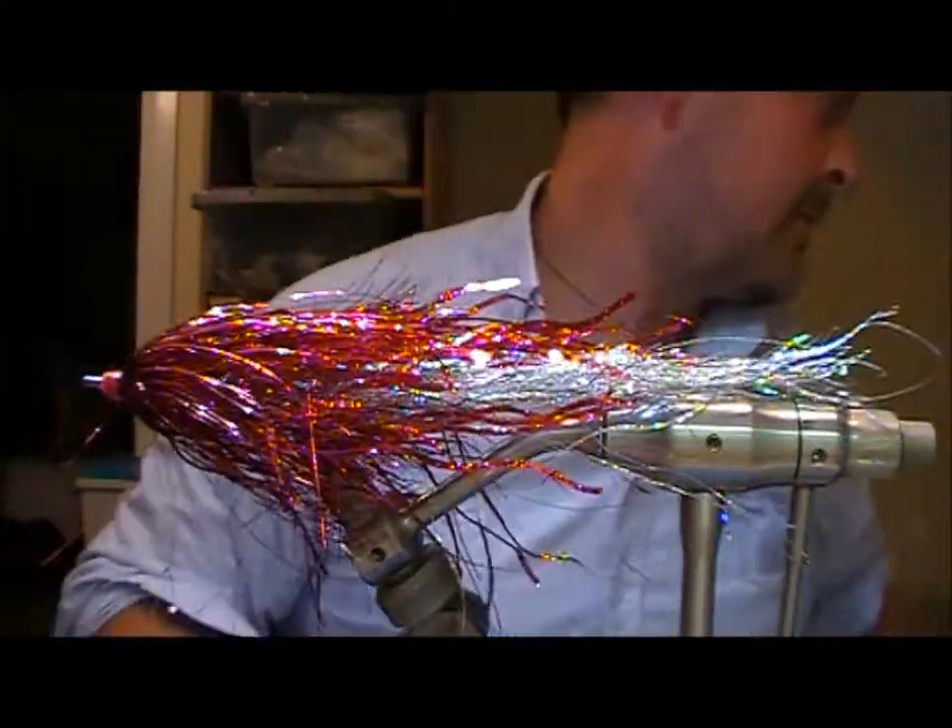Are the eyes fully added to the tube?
No.